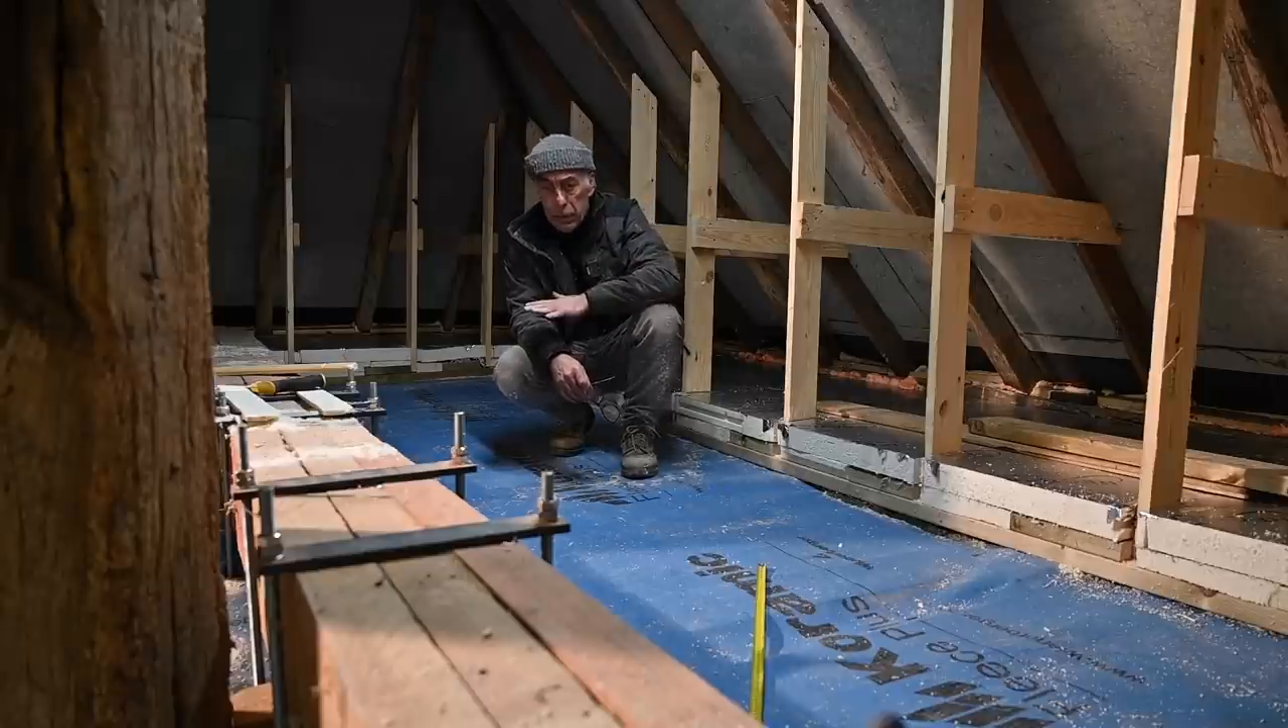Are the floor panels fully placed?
No.